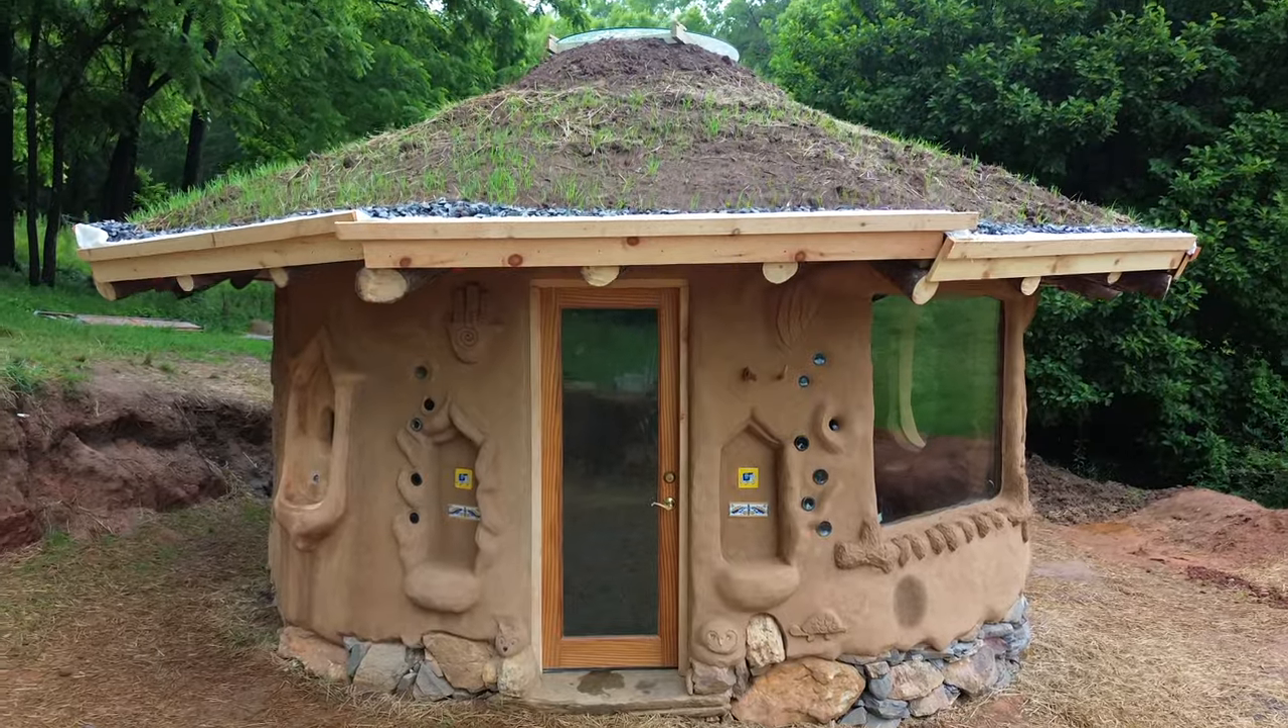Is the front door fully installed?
Yes.